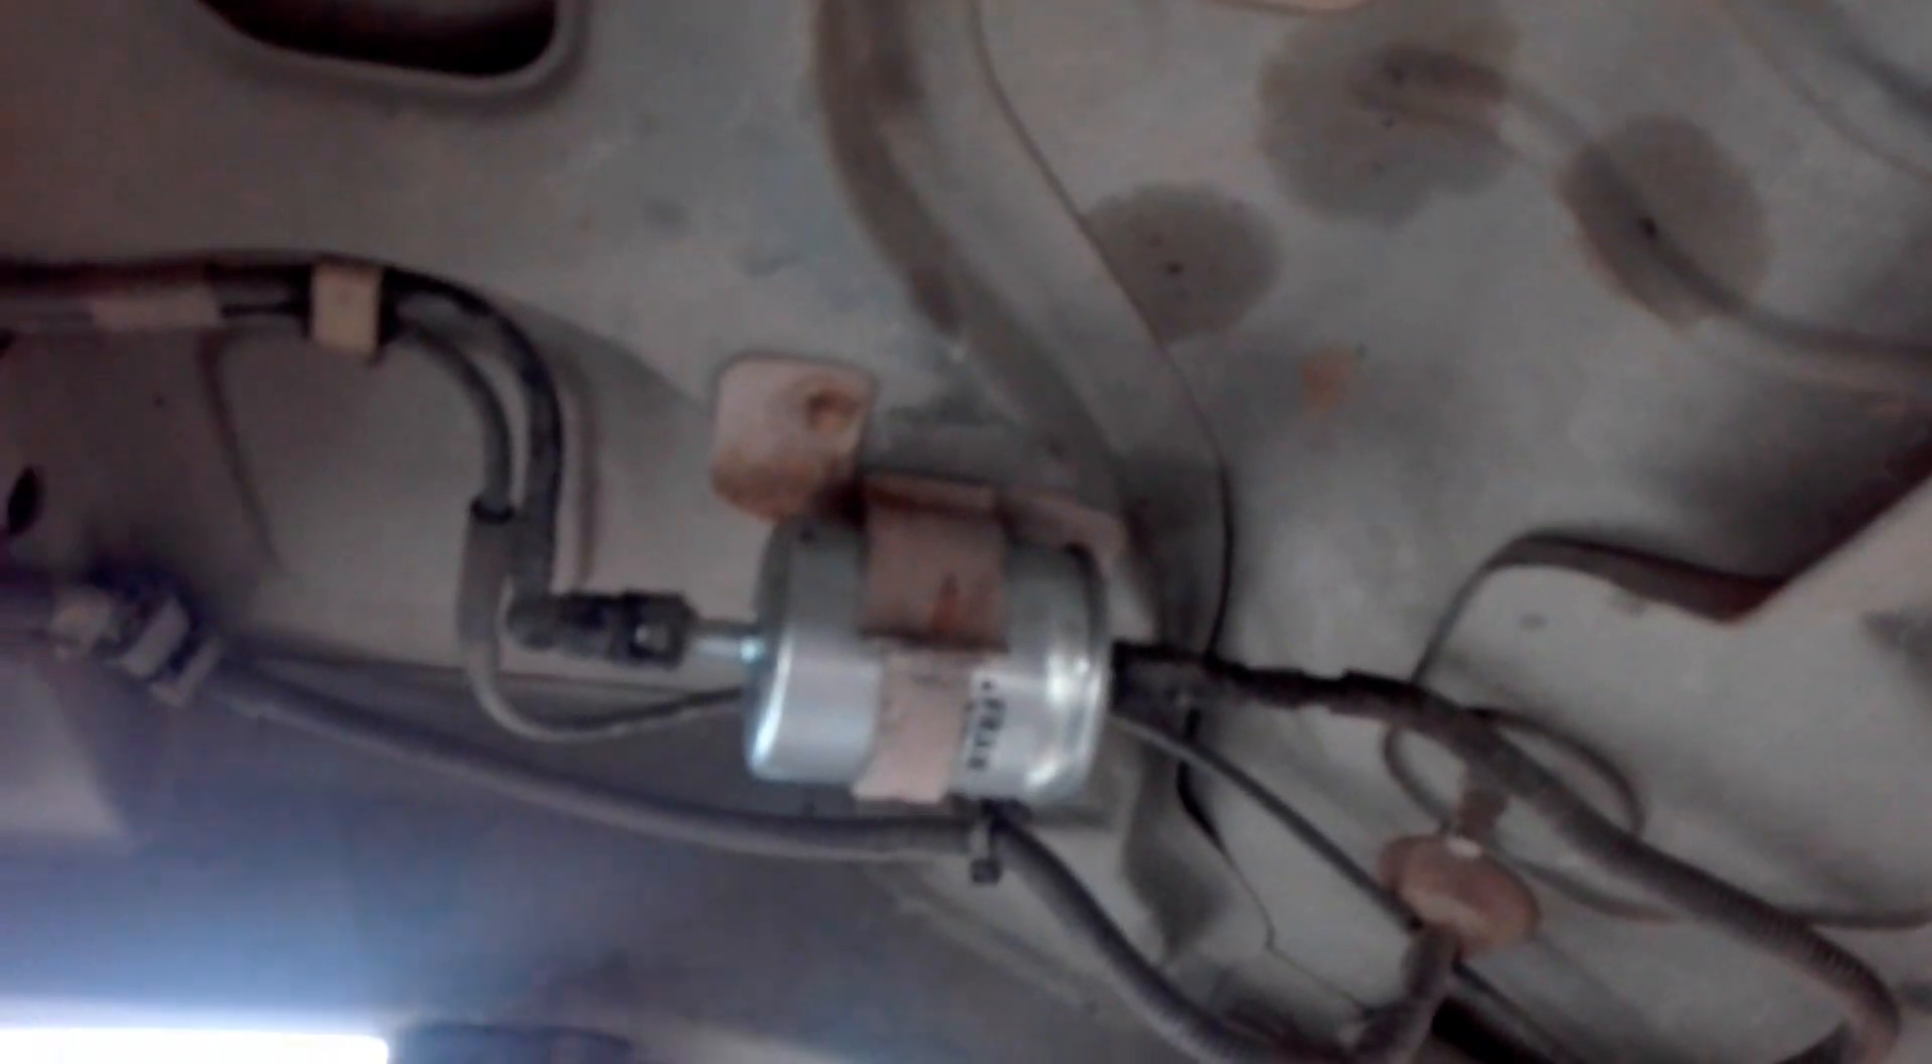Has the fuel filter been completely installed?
Yes.